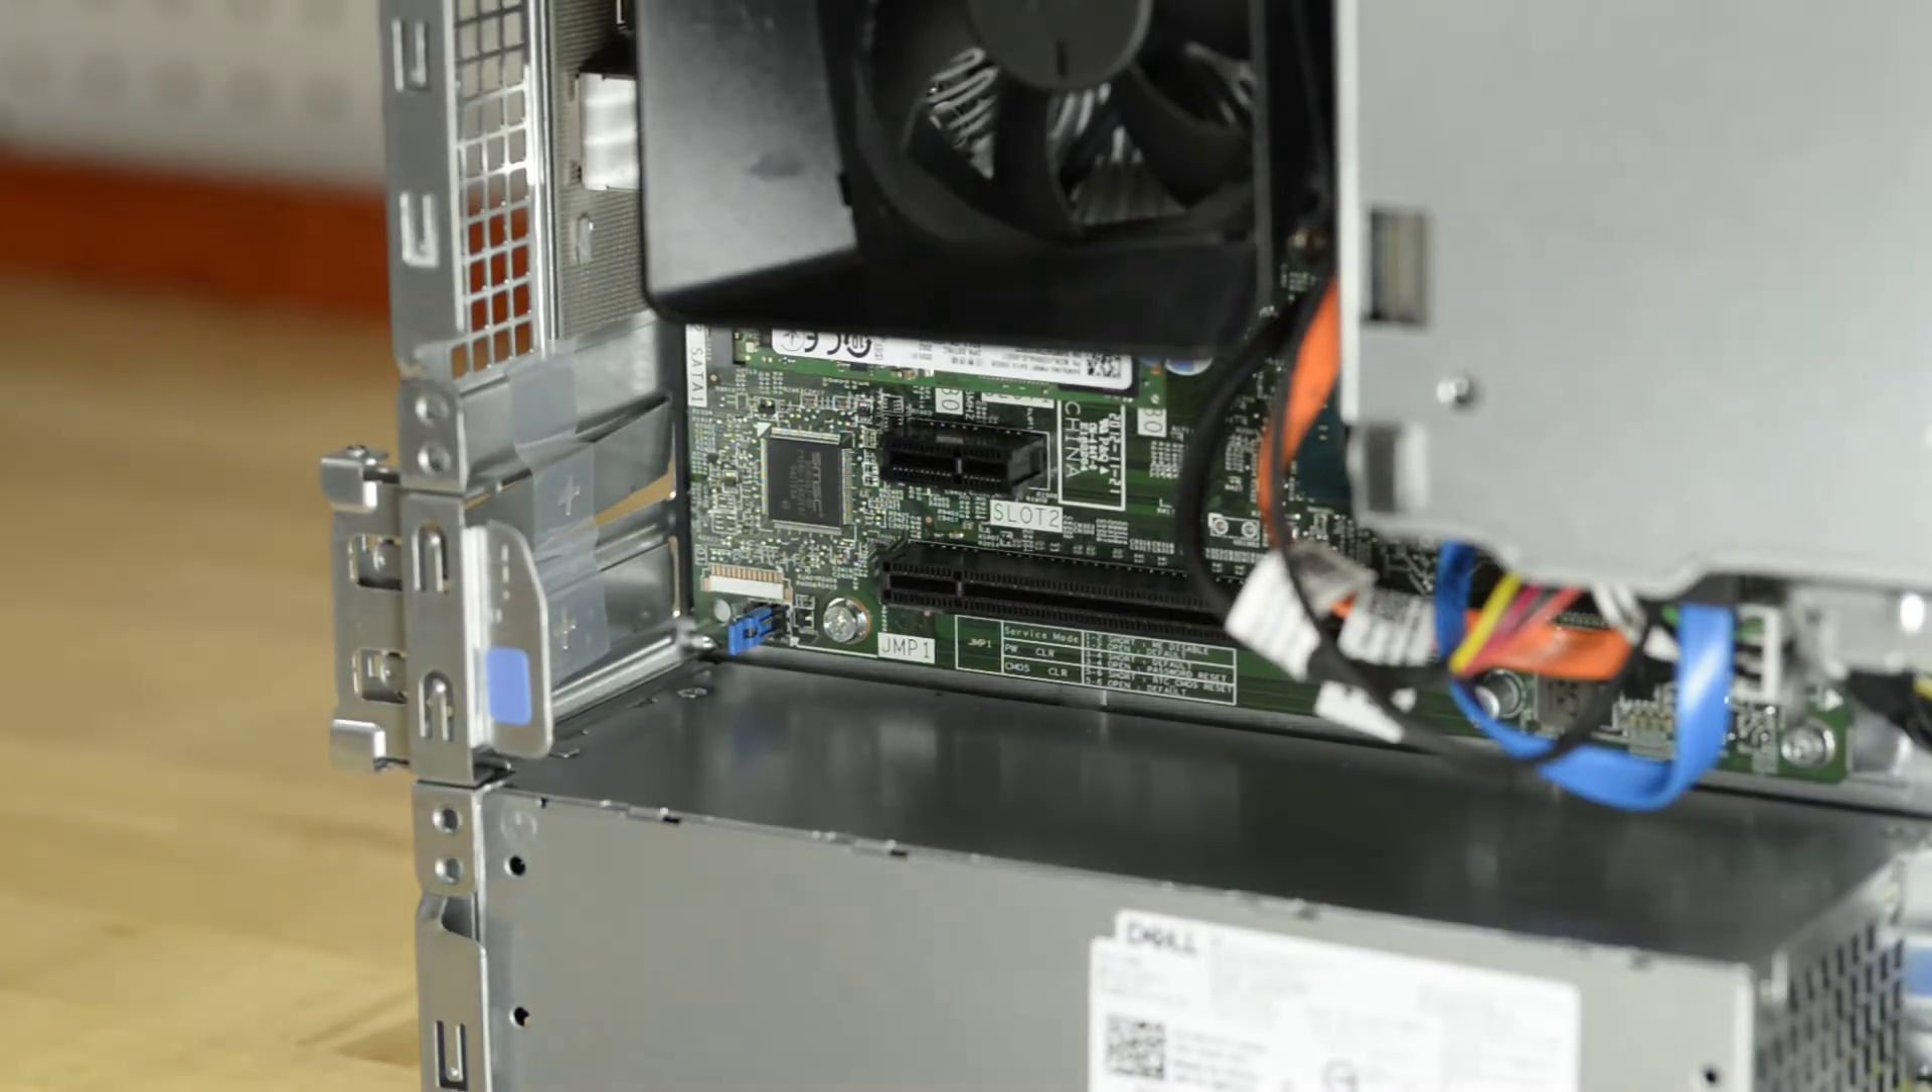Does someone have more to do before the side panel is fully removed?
No.